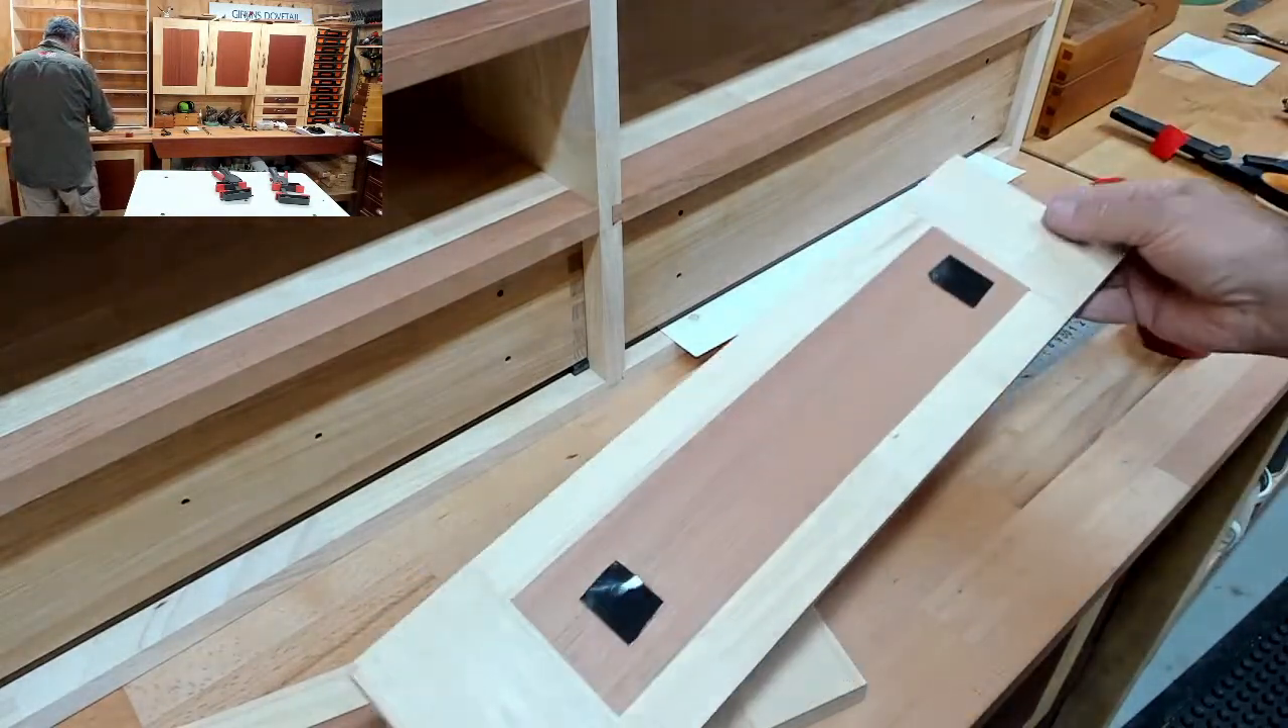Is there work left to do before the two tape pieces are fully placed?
No.